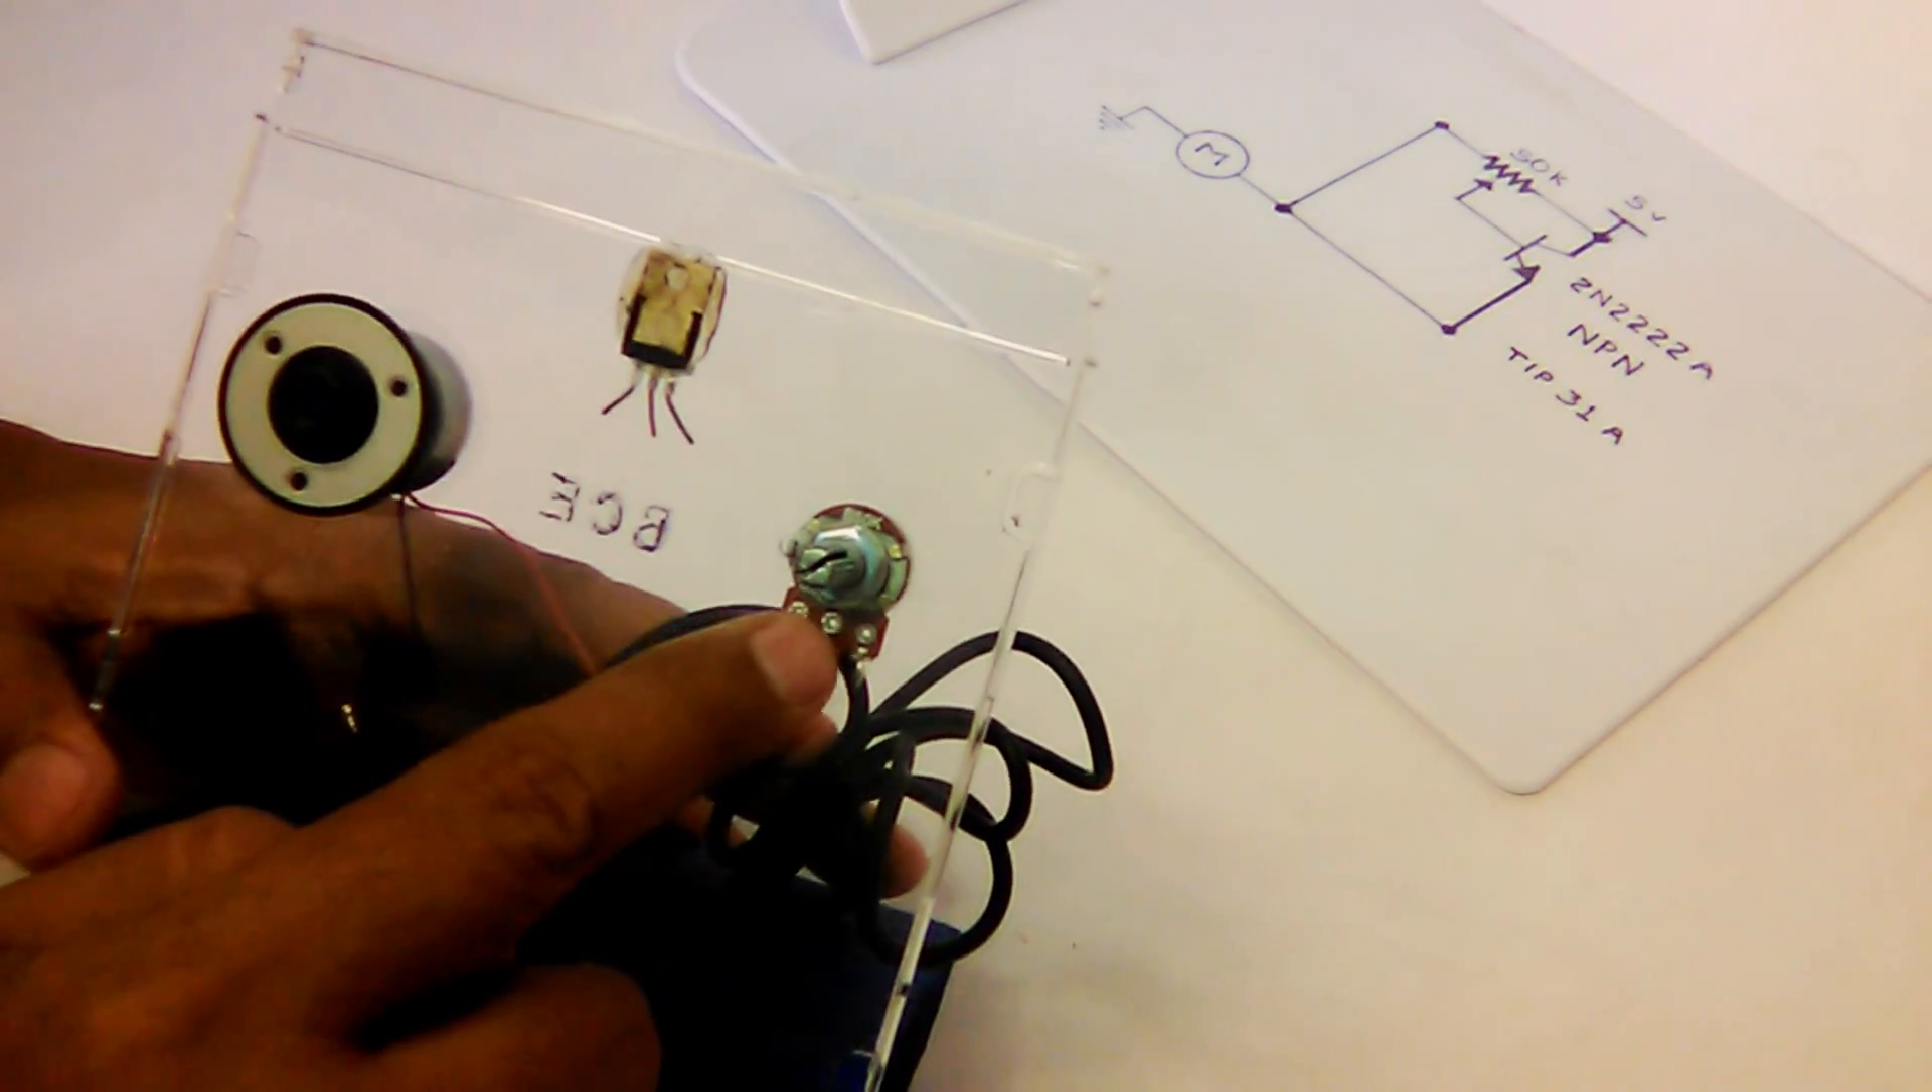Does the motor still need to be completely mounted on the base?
No.